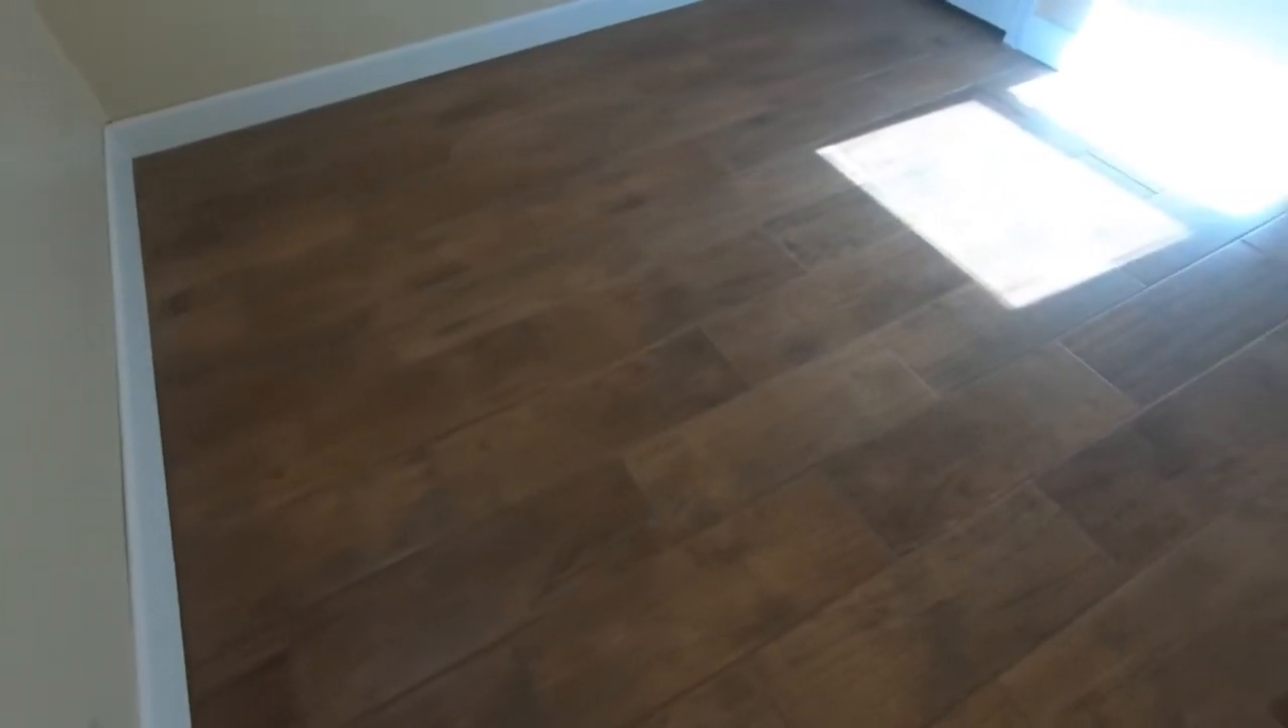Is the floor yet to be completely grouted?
No.